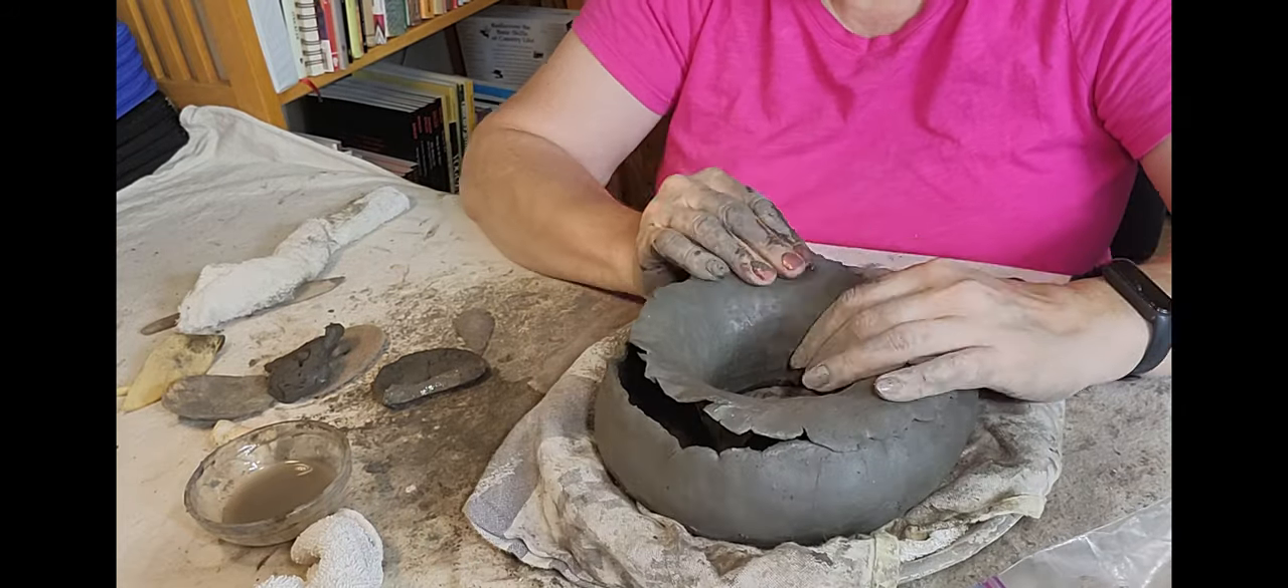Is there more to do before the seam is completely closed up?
Yes.